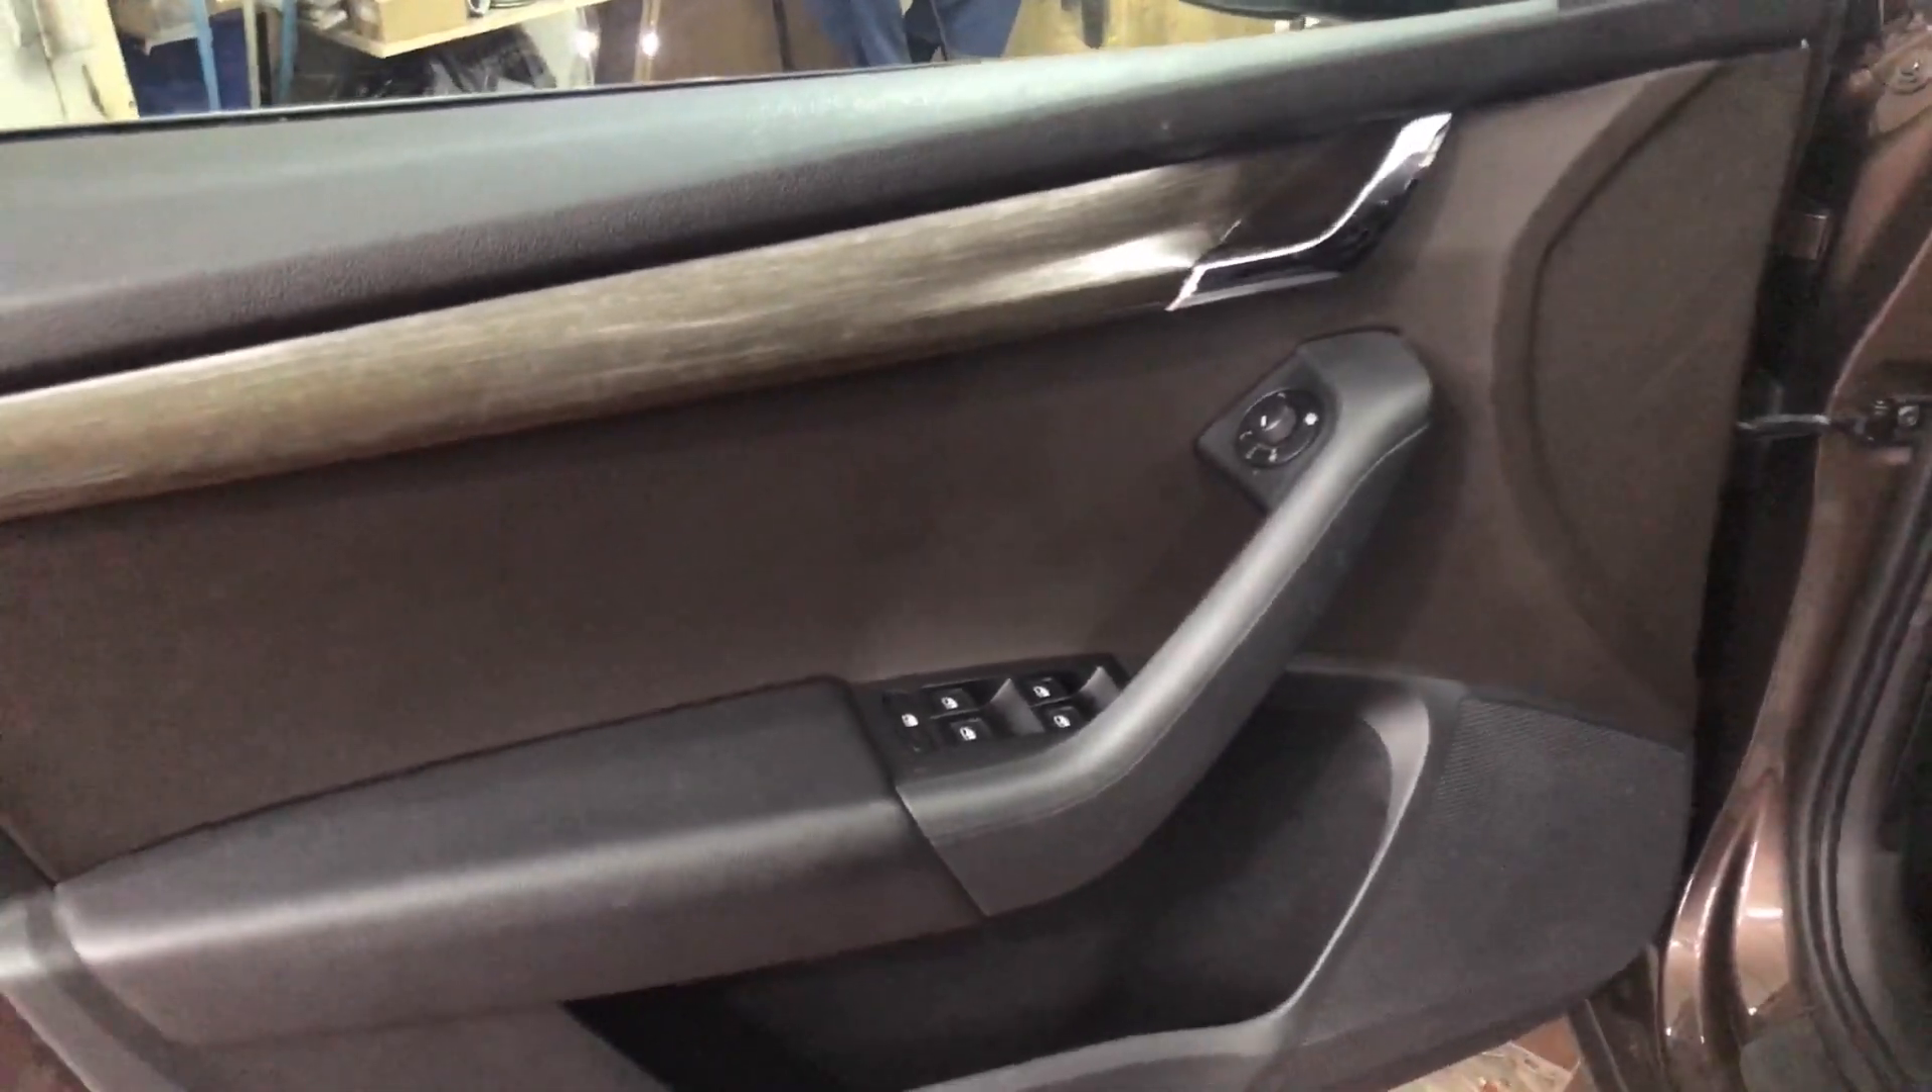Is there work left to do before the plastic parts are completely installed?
No.